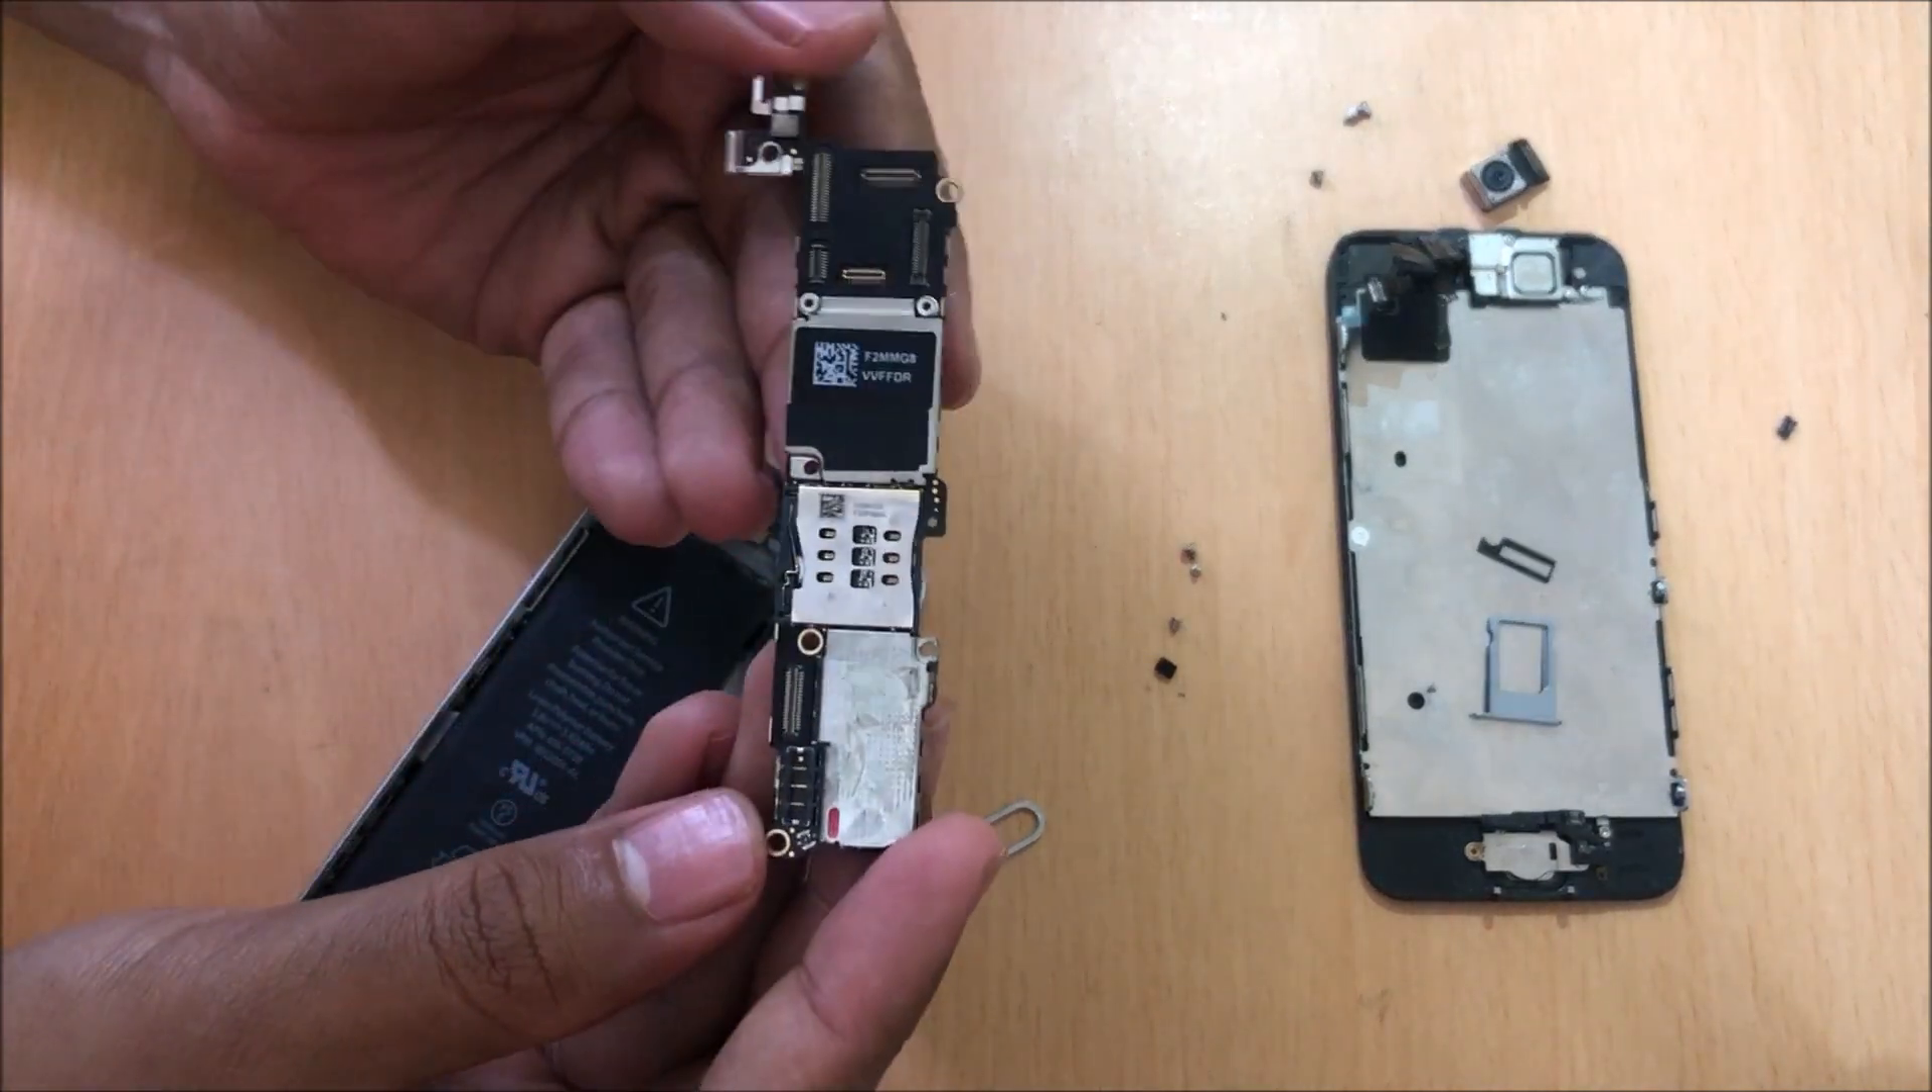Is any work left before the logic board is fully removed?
No.